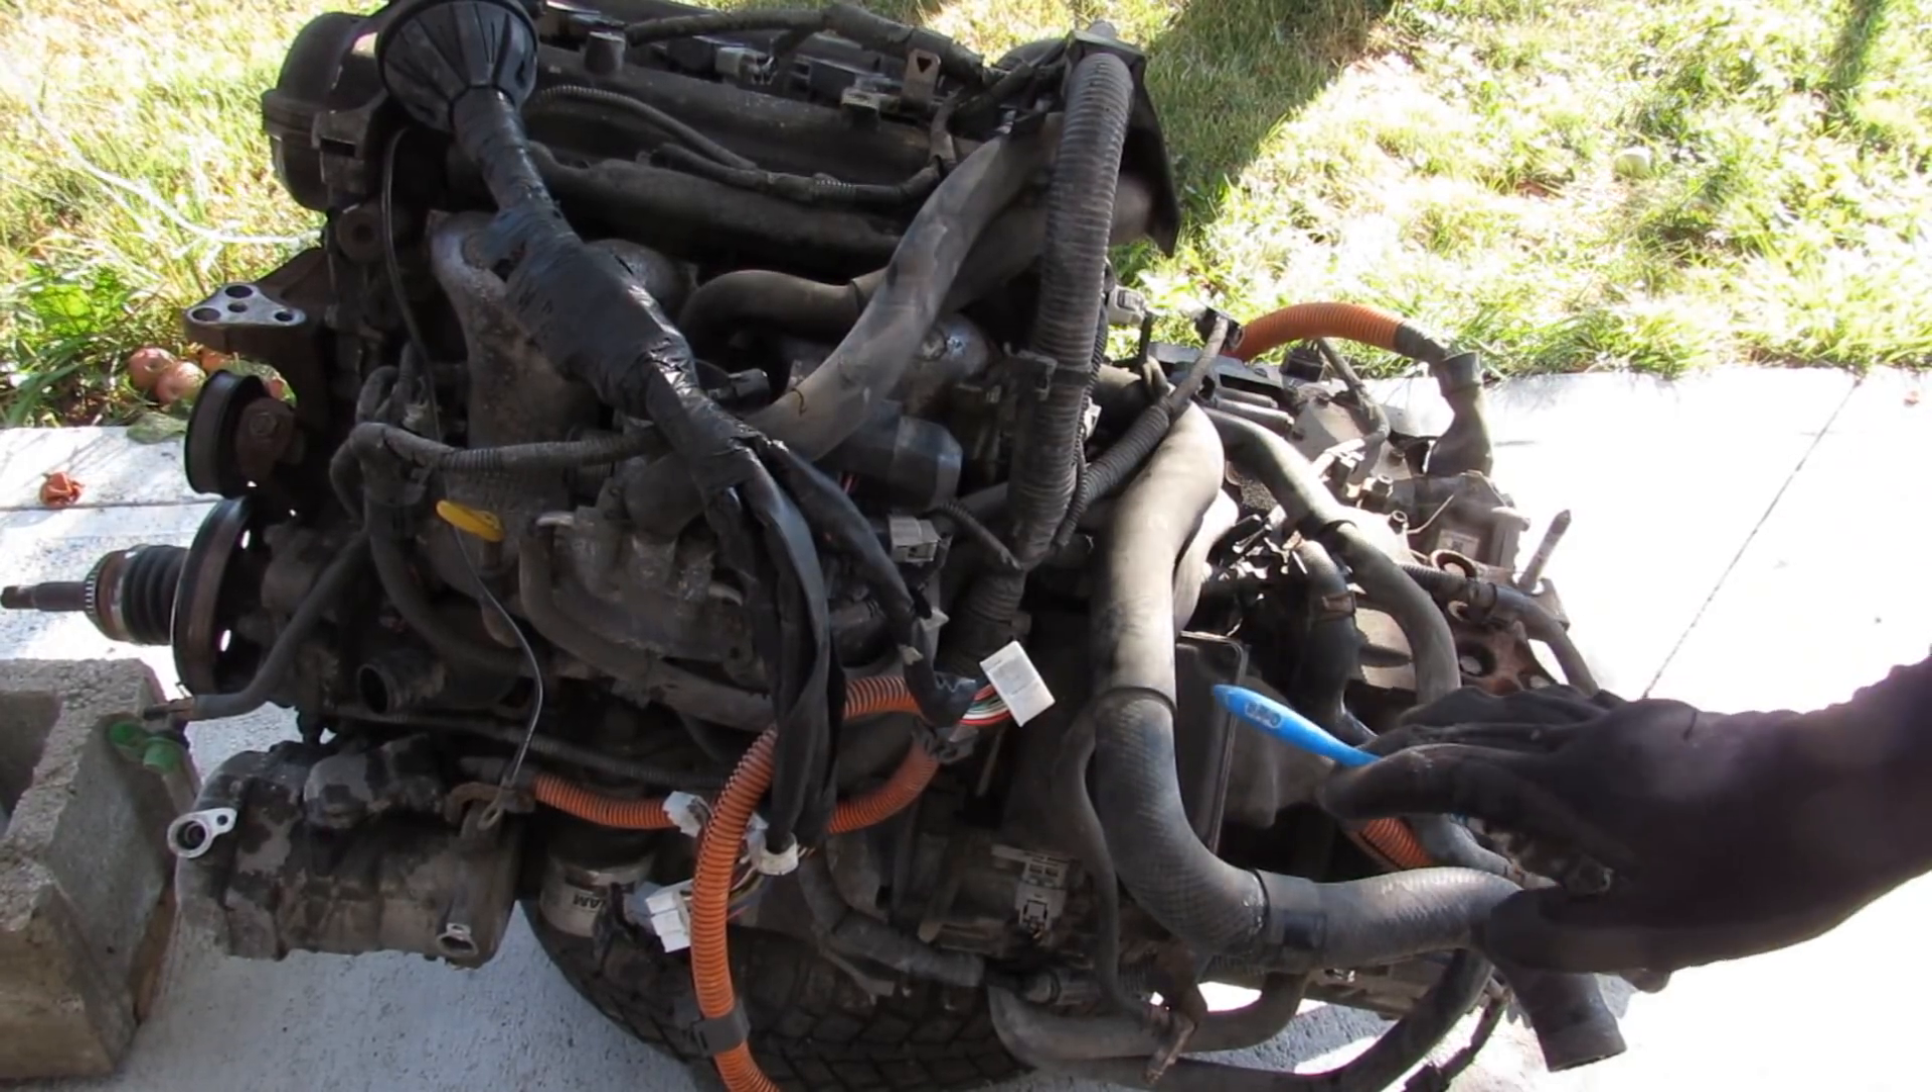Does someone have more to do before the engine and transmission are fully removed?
No.